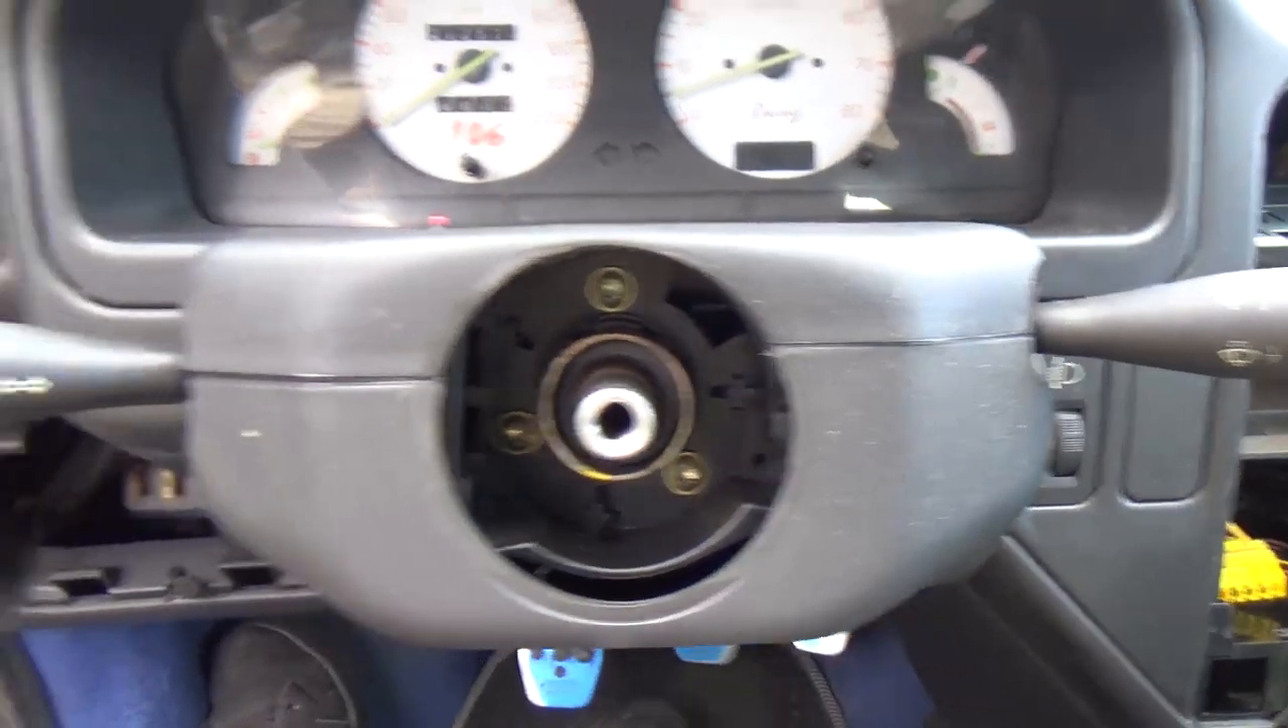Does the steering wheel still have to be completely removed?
No.